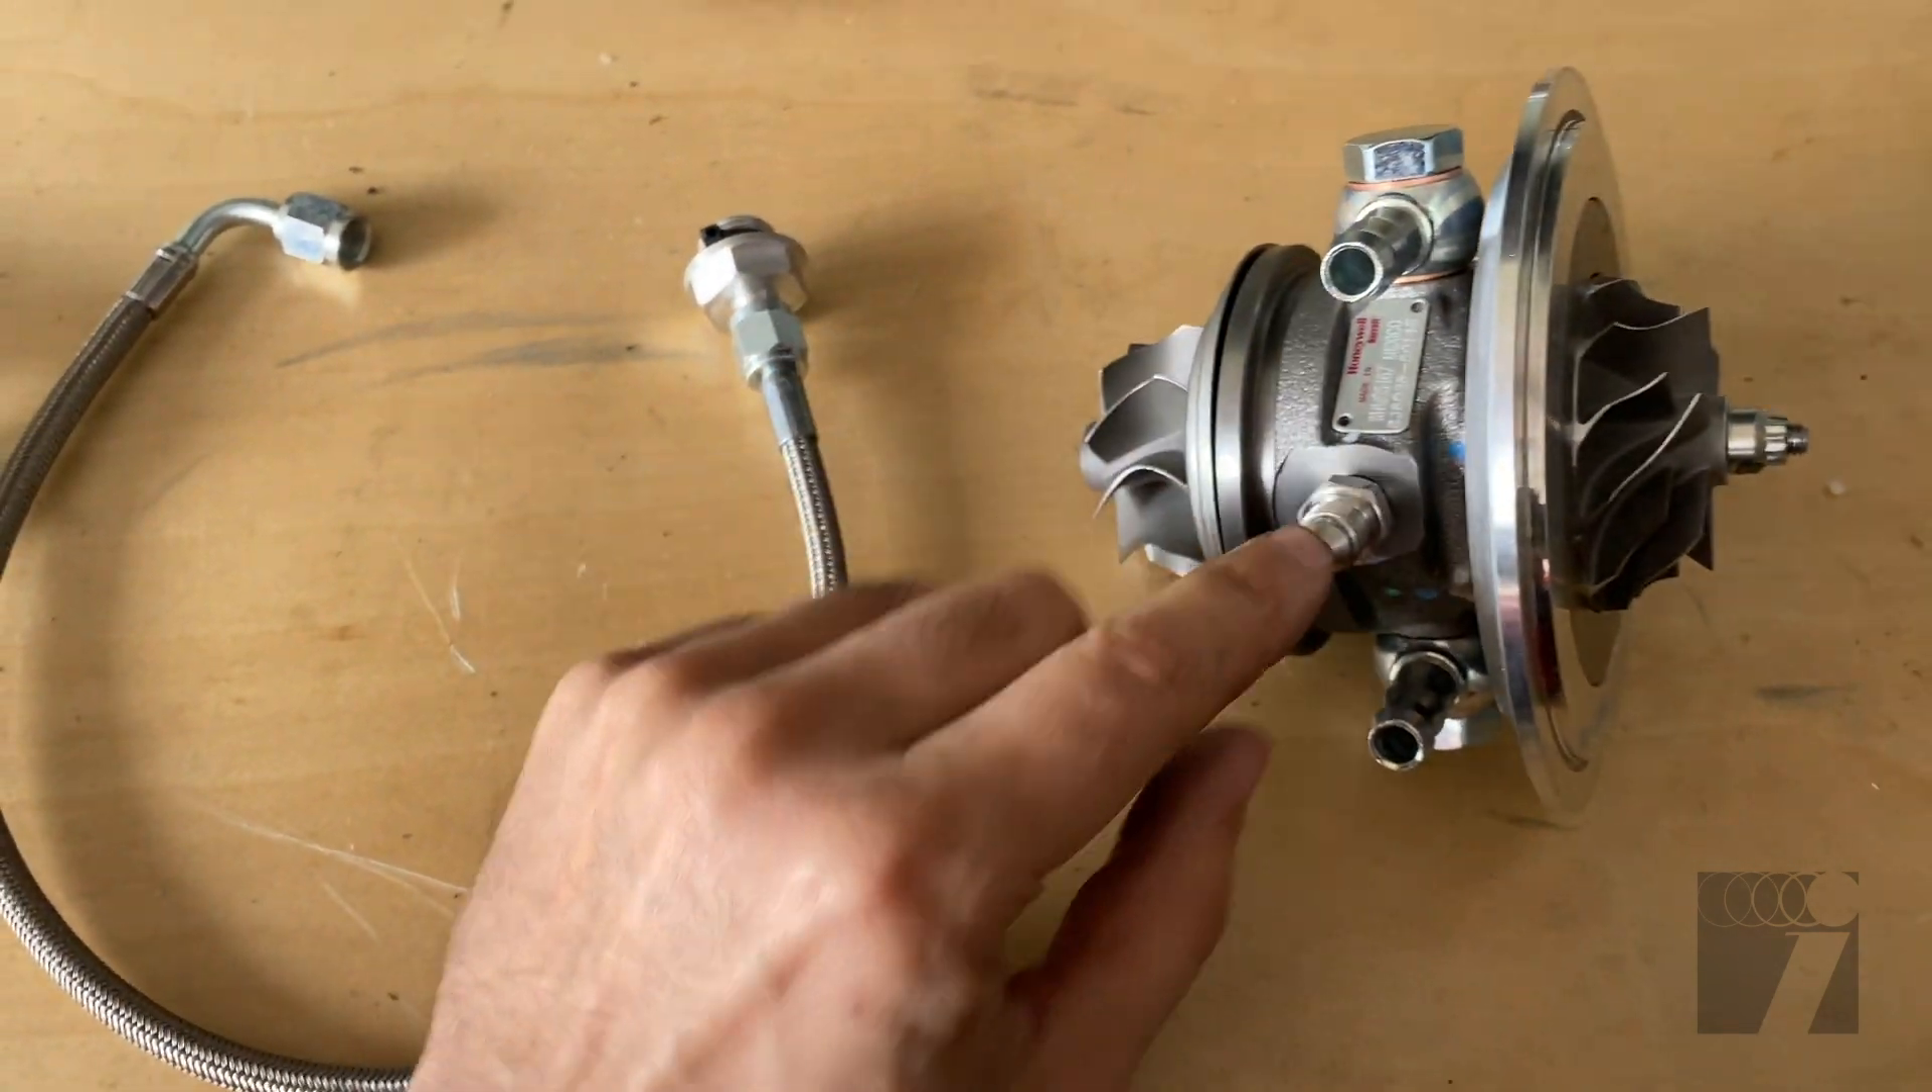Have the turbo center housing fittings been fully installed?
Yes.